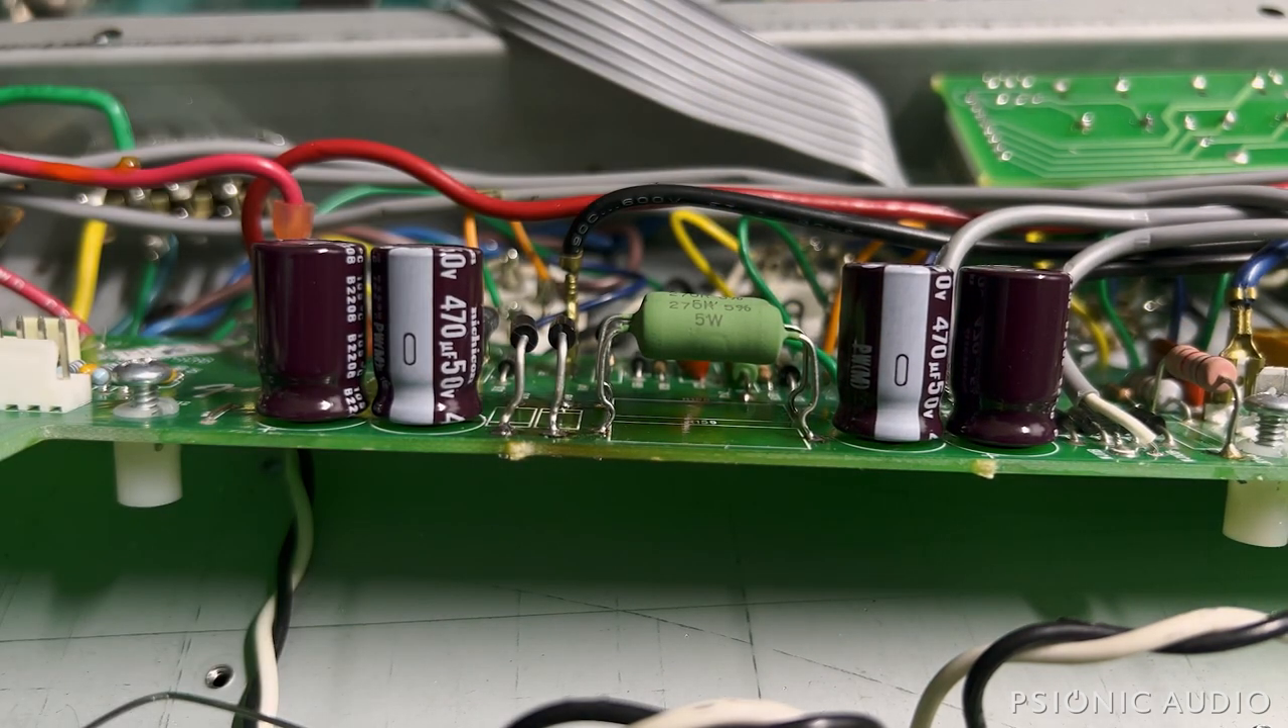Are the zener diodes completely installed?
Yes.